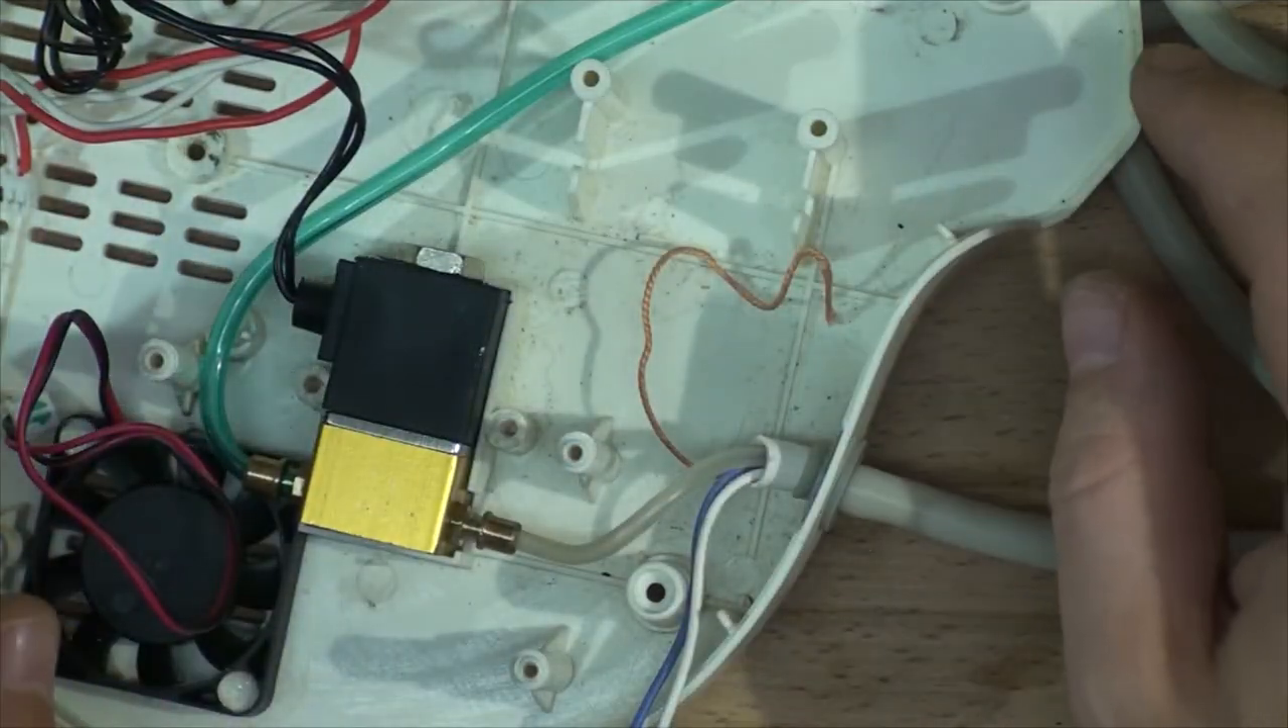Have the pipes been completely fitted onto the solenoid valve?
Yes.